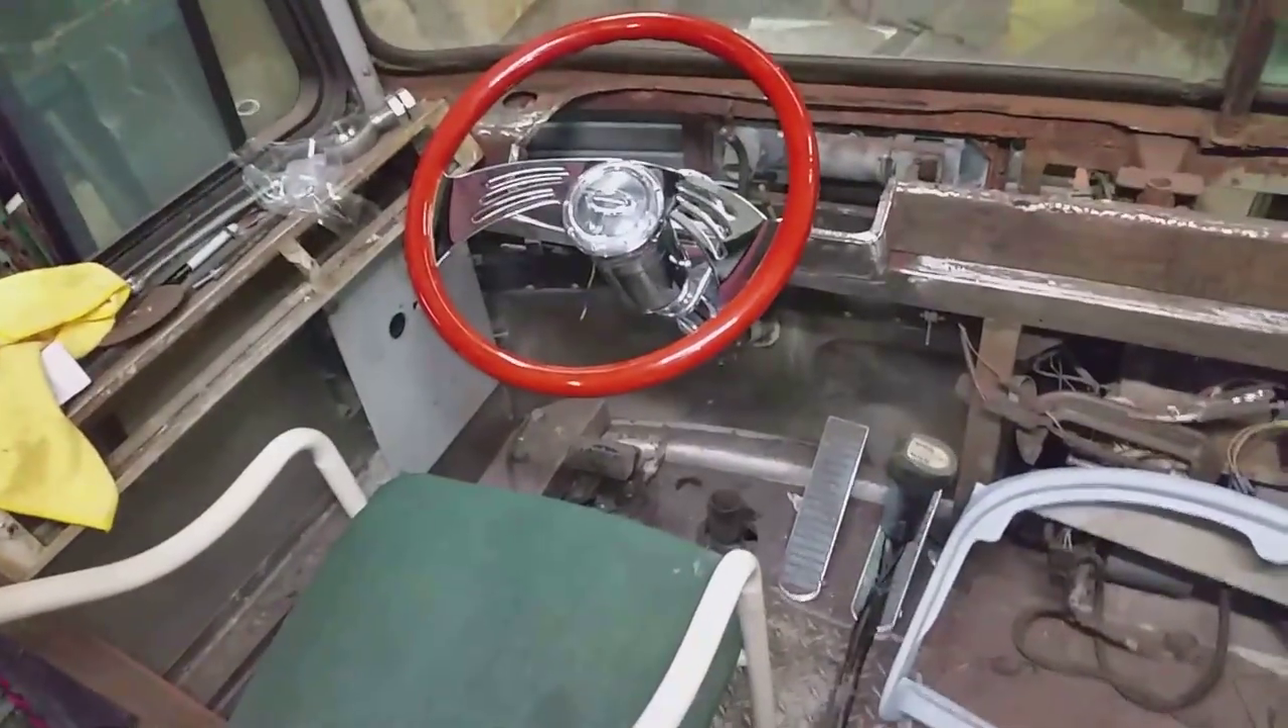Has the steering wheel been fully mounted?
Yes.